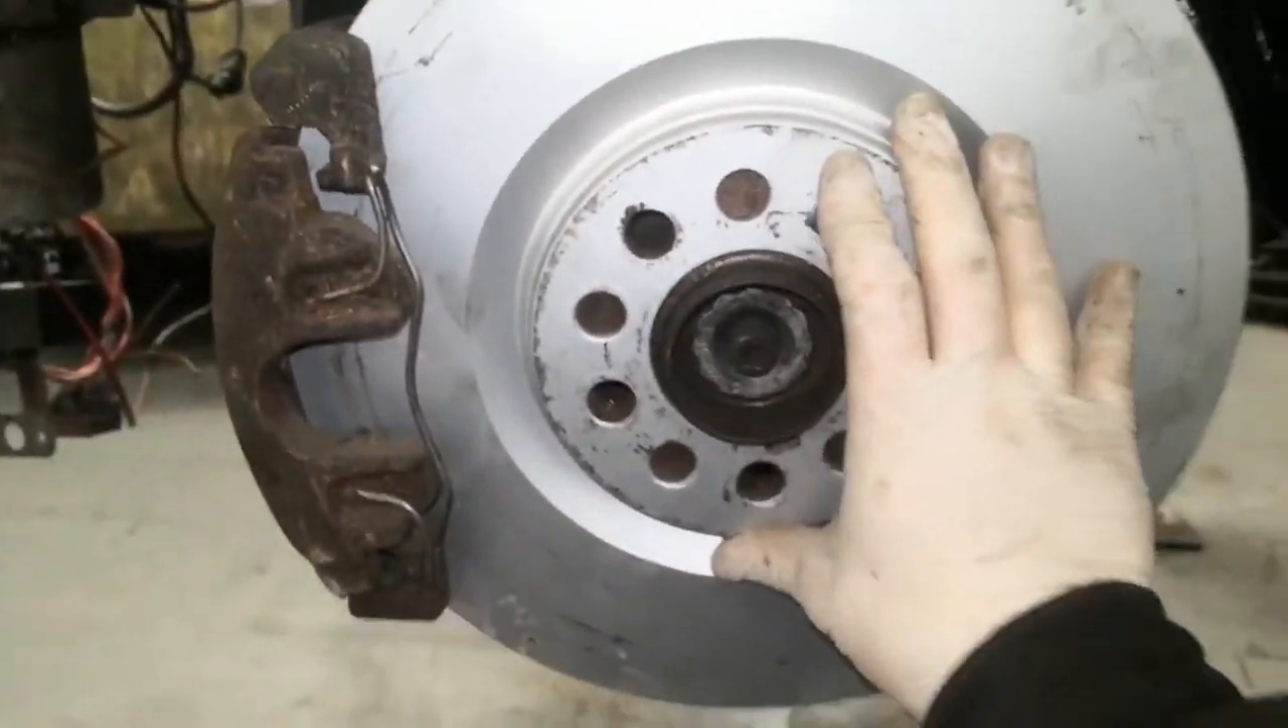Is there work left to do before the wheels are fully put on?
Yes.